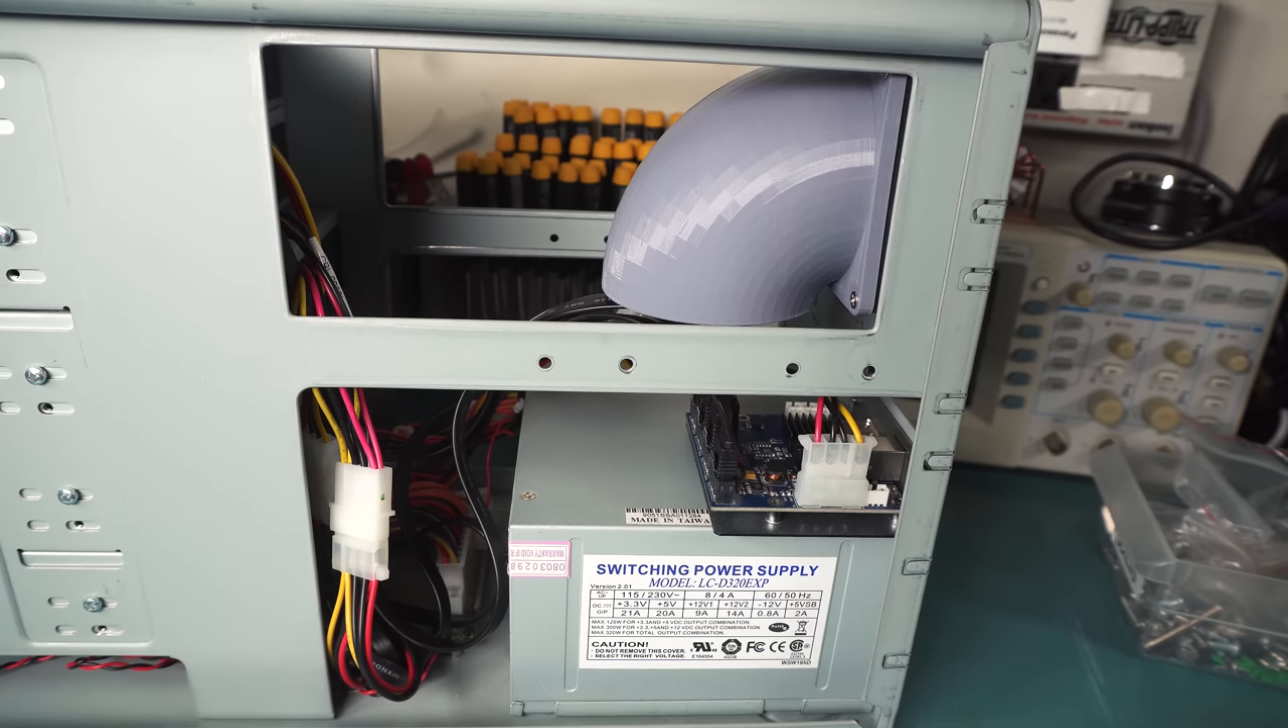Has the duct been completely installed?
Yes.